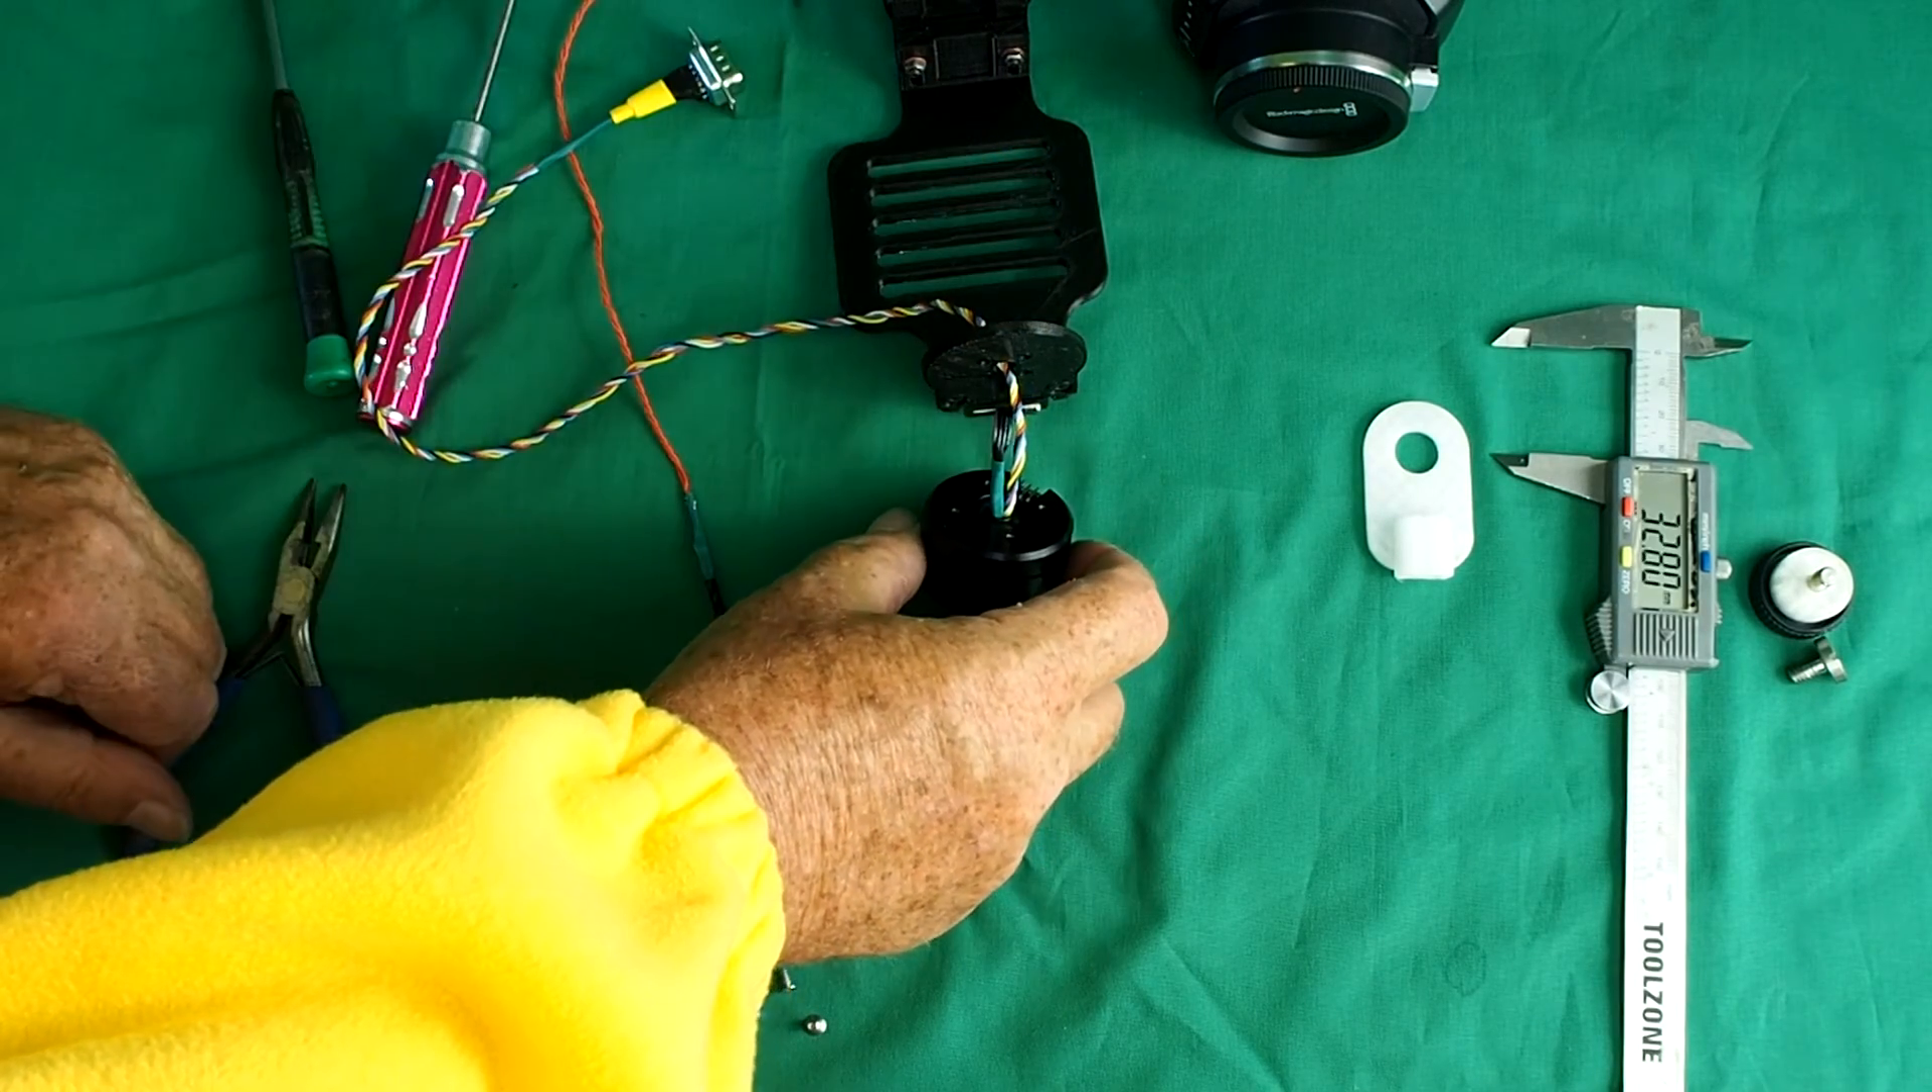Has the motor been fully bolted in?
No.